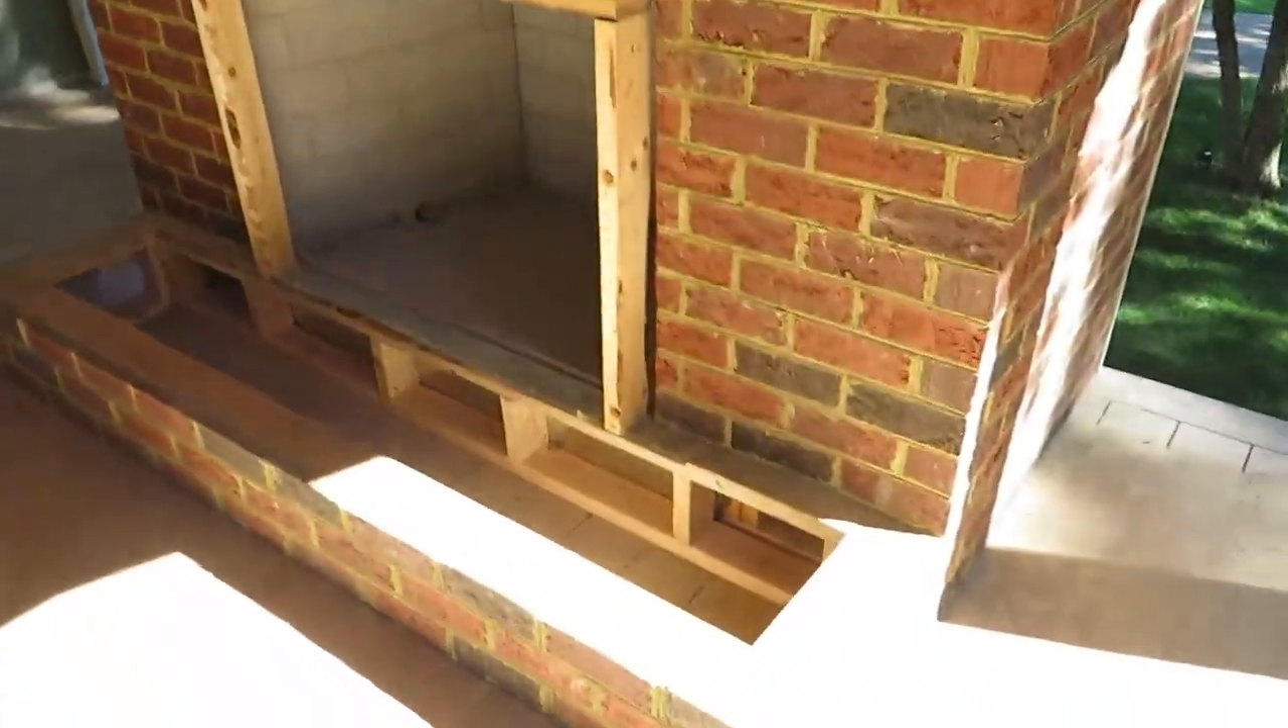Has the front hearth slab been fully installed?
No.